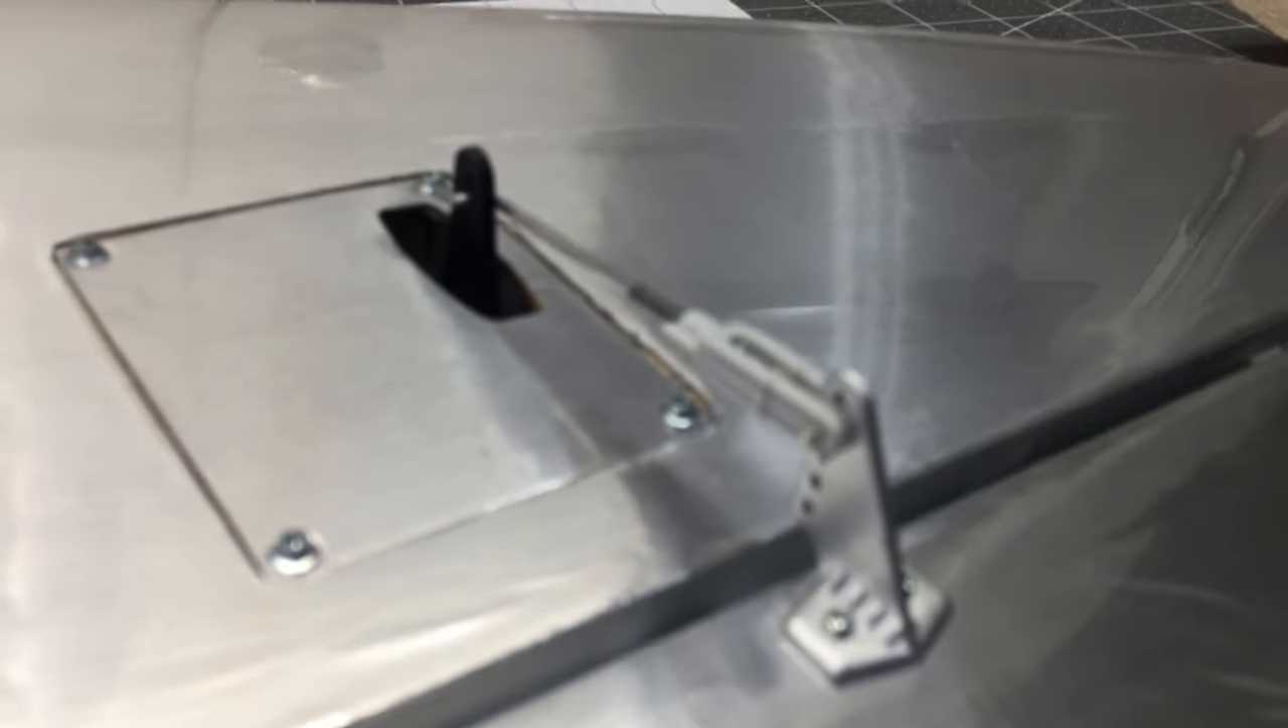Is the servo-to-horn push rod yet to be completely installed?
No.